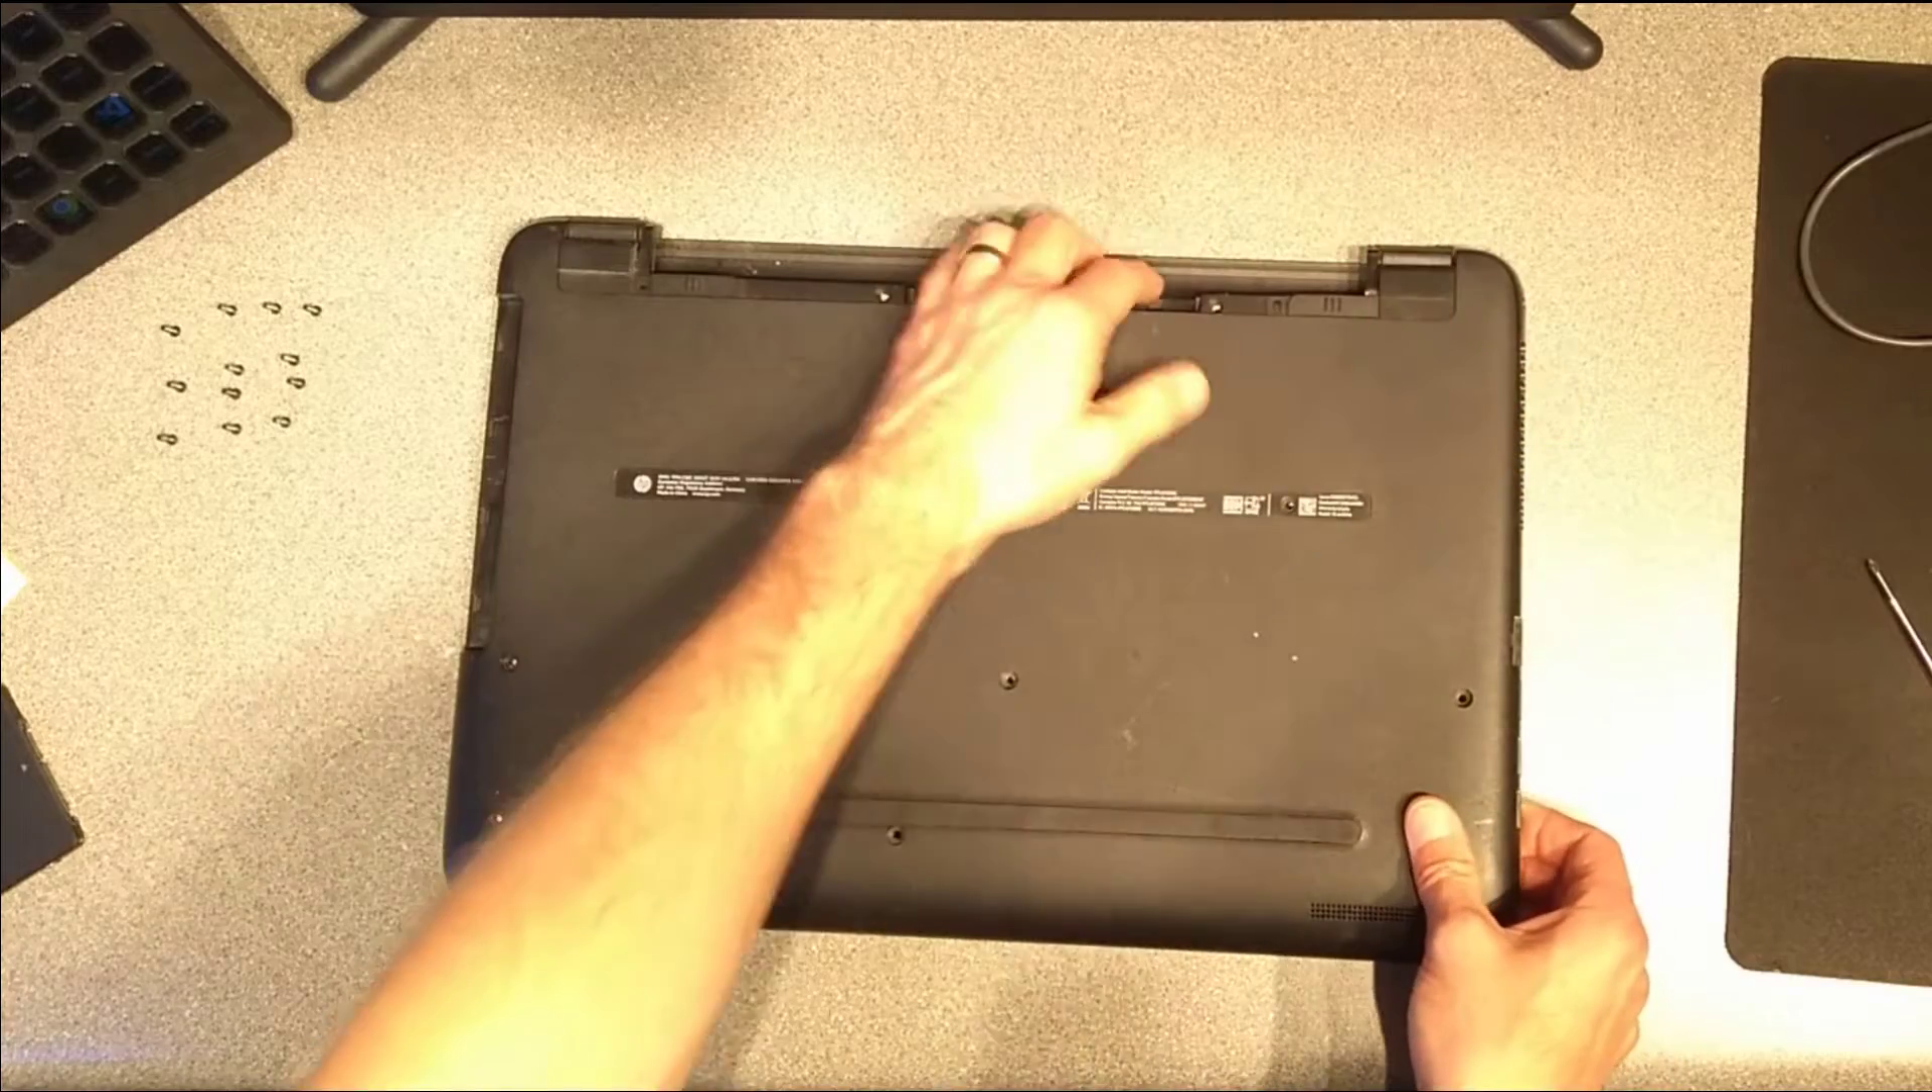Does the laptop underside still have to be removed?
Yes.